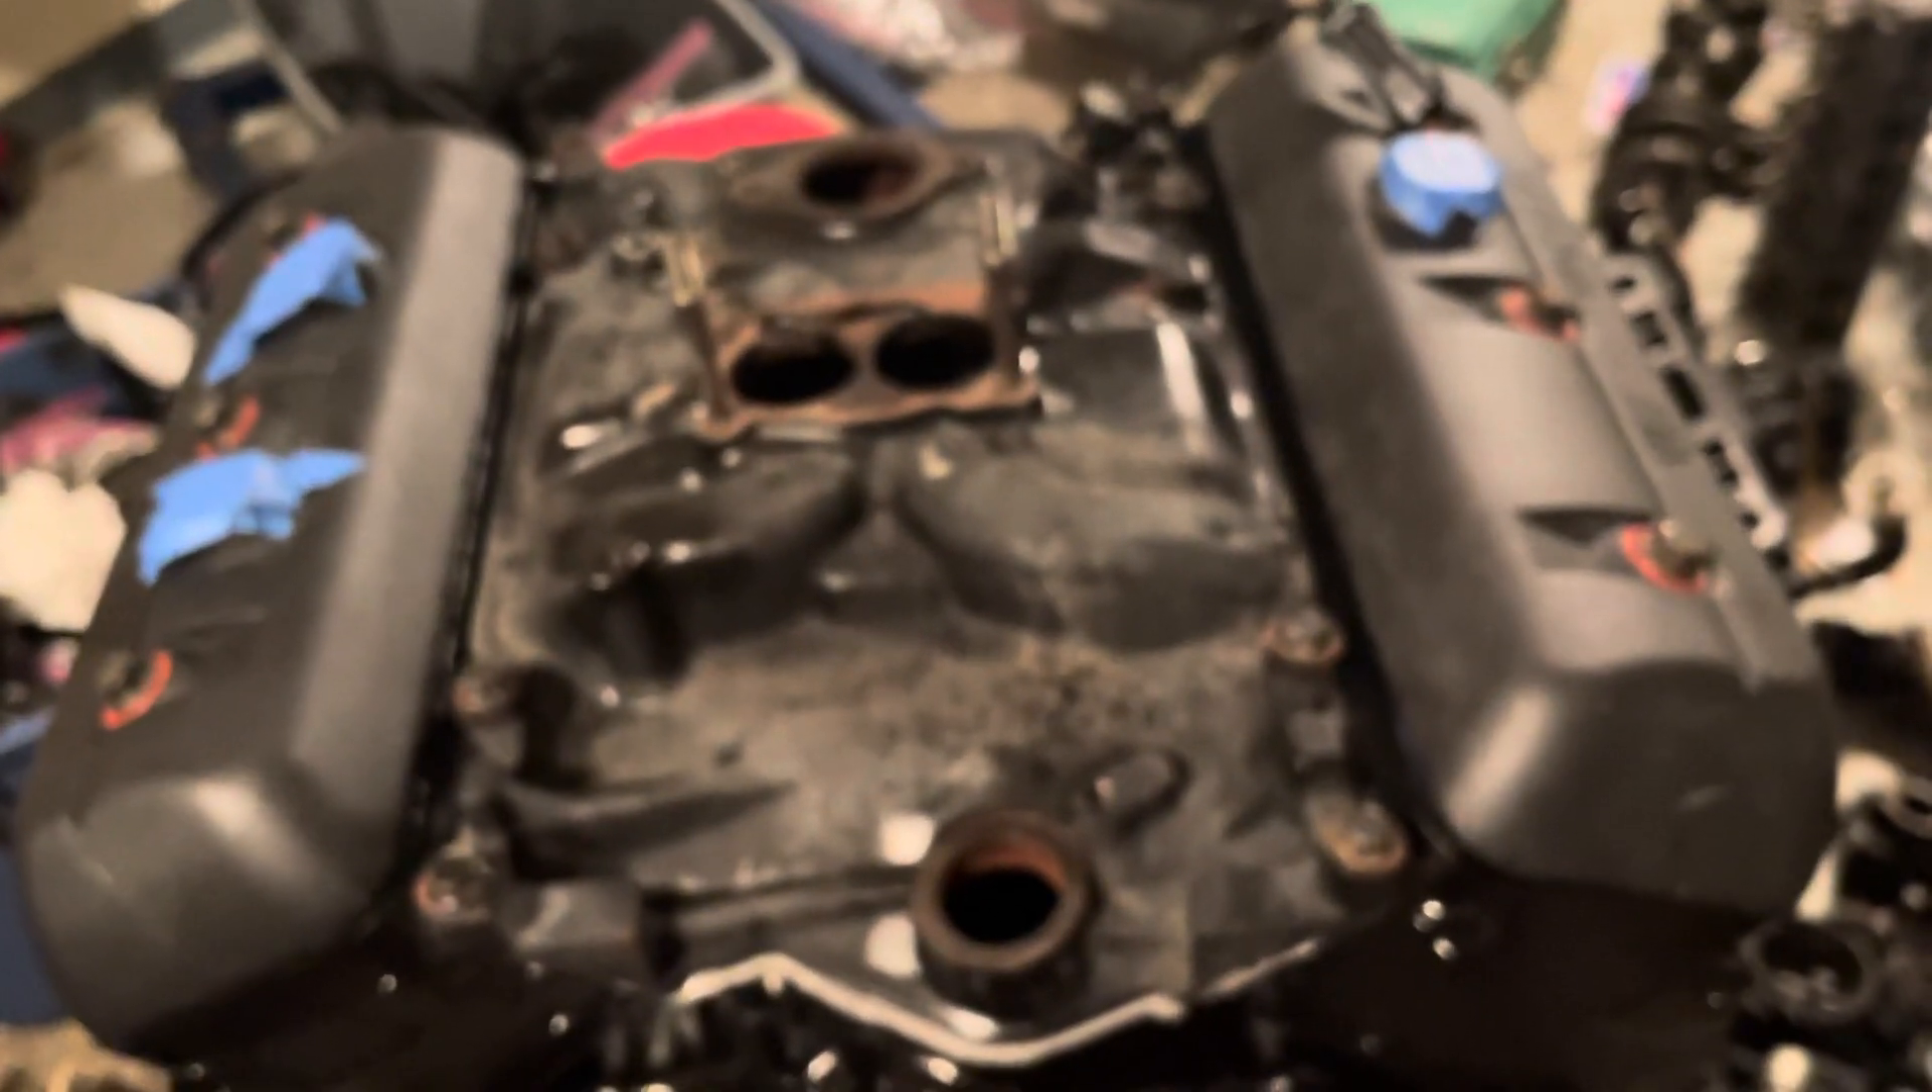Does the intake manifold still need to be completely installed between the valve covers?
No.